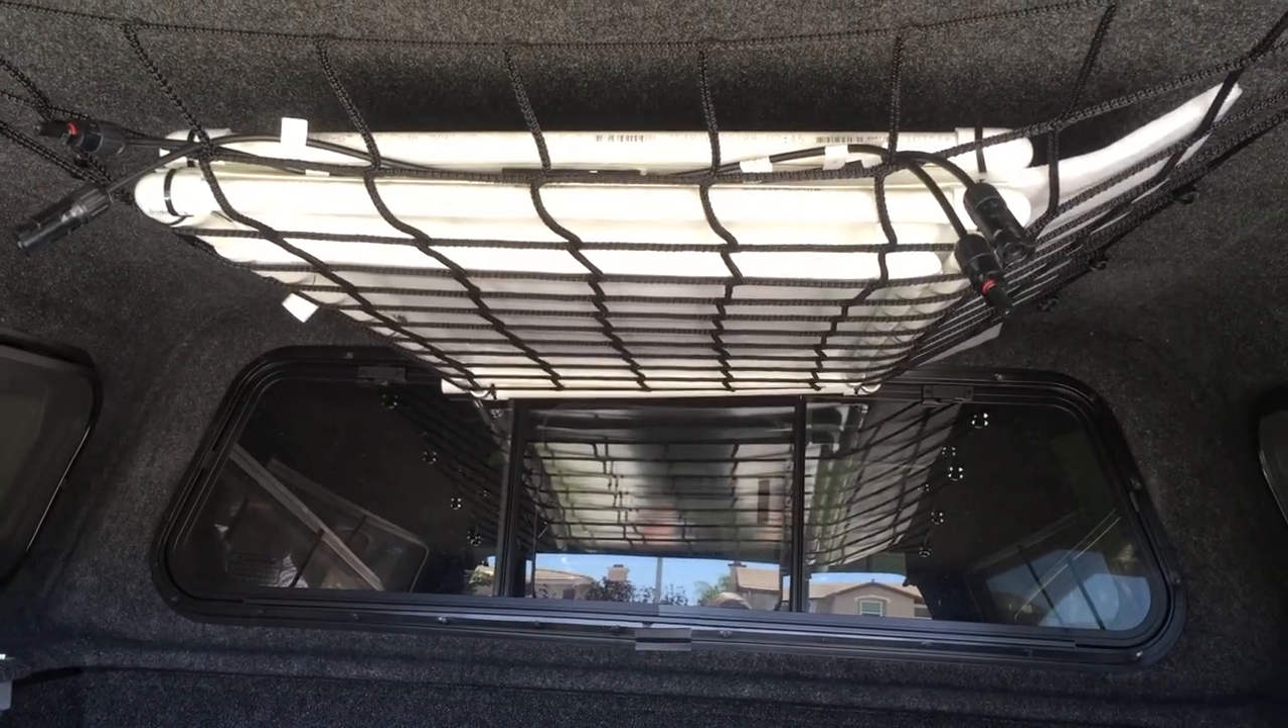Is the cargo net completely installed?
Yes.